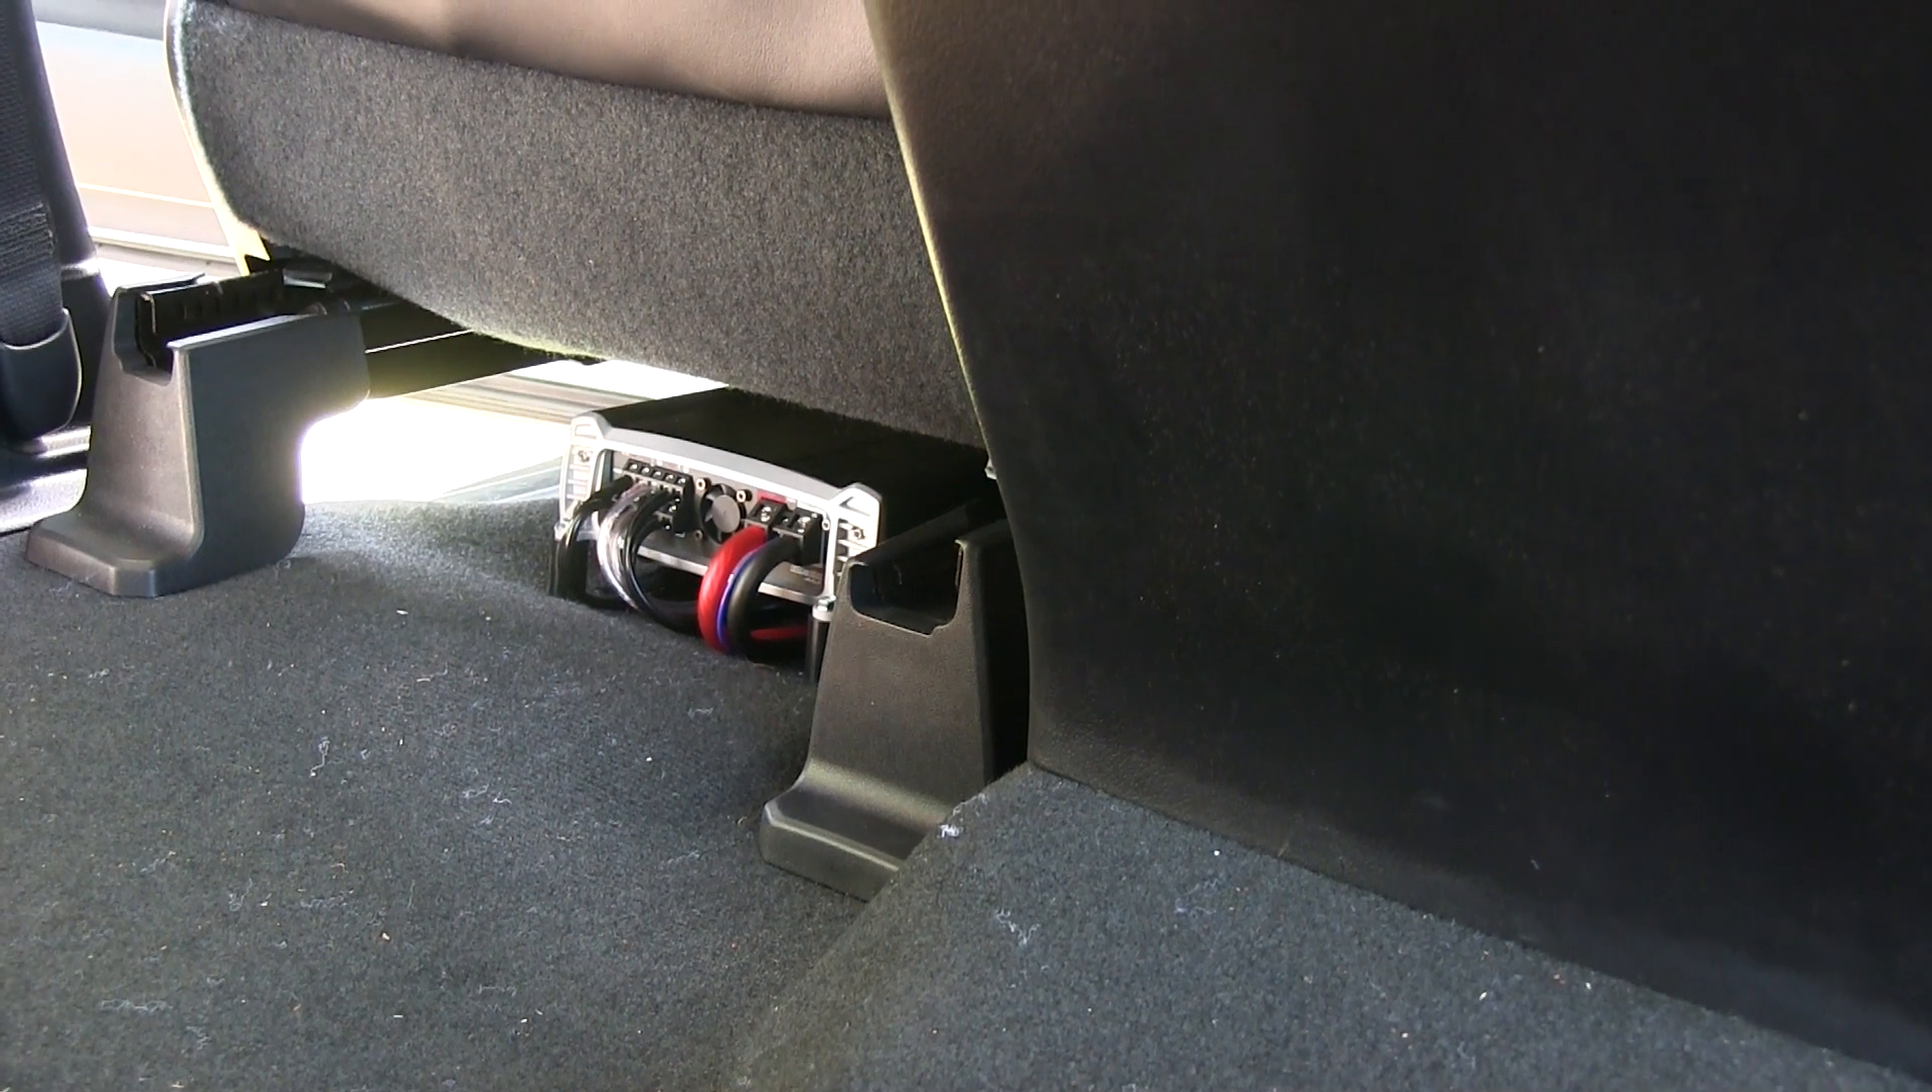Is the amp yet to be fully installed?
No.